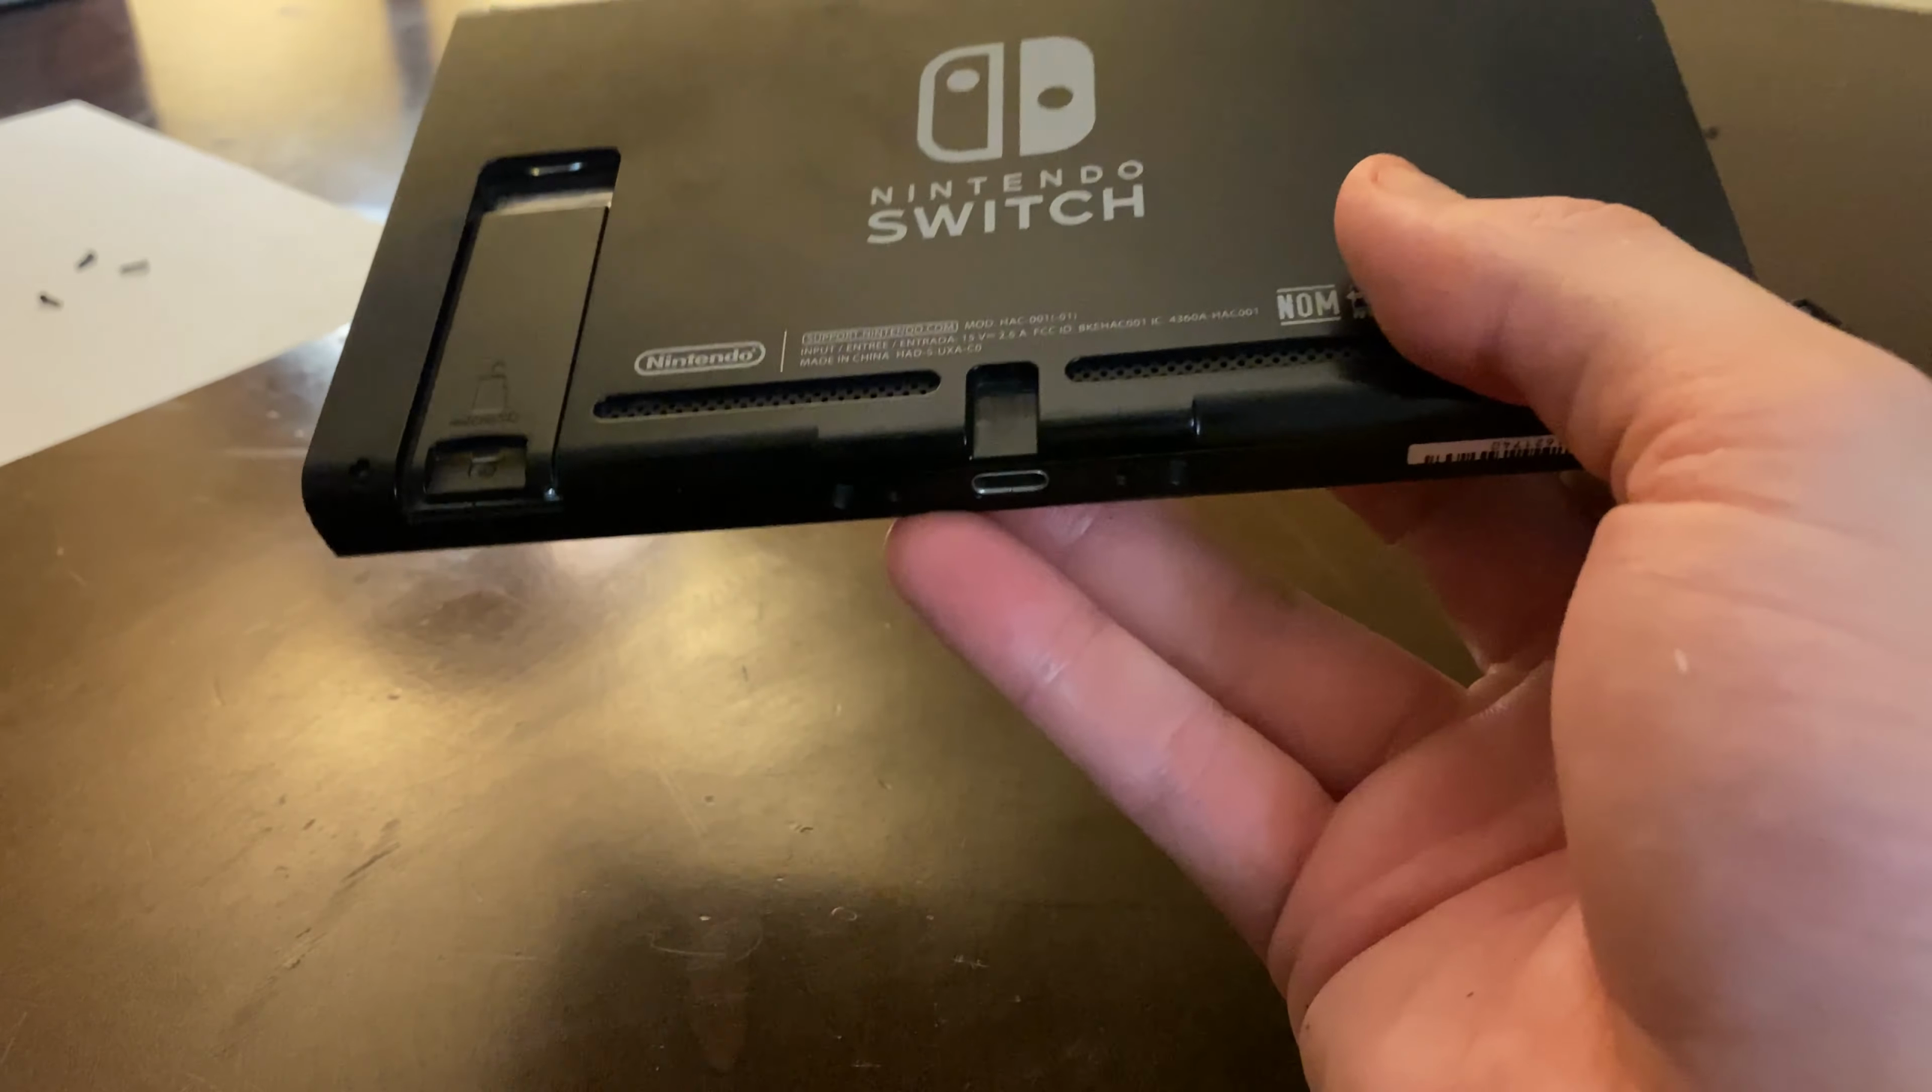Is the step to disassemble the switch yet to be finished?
Yes.